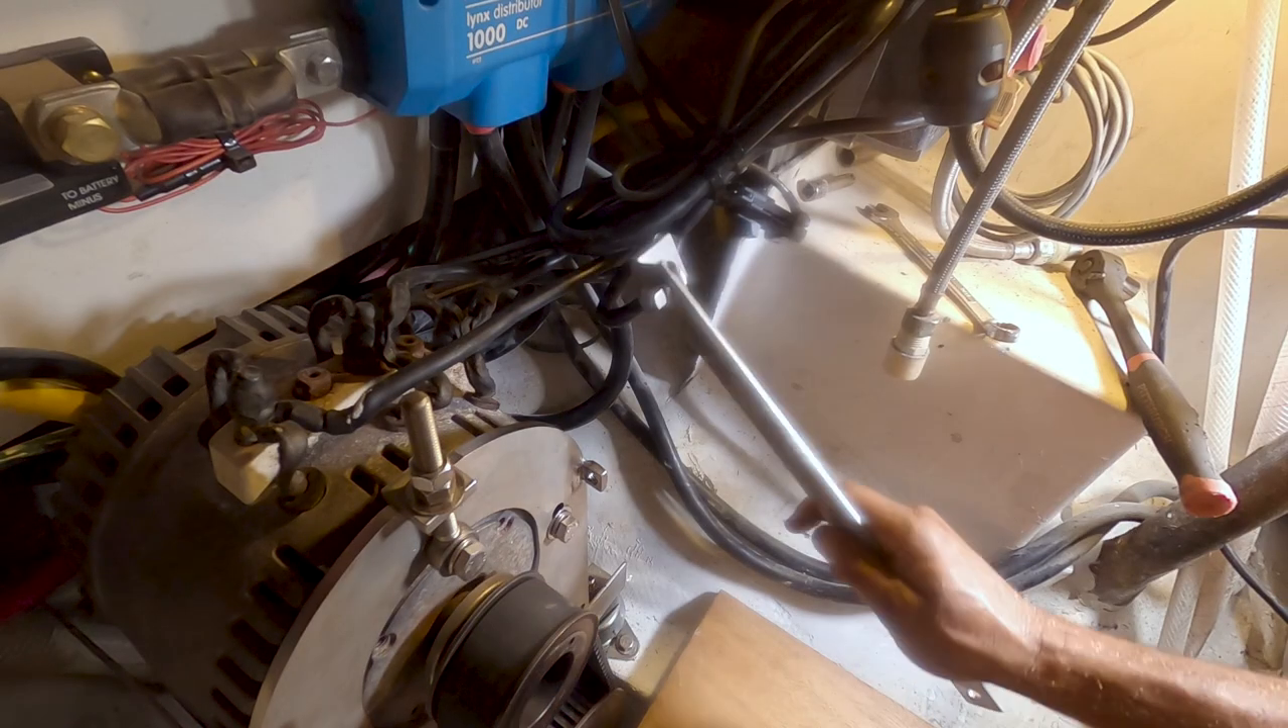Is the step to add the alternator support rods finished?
No.